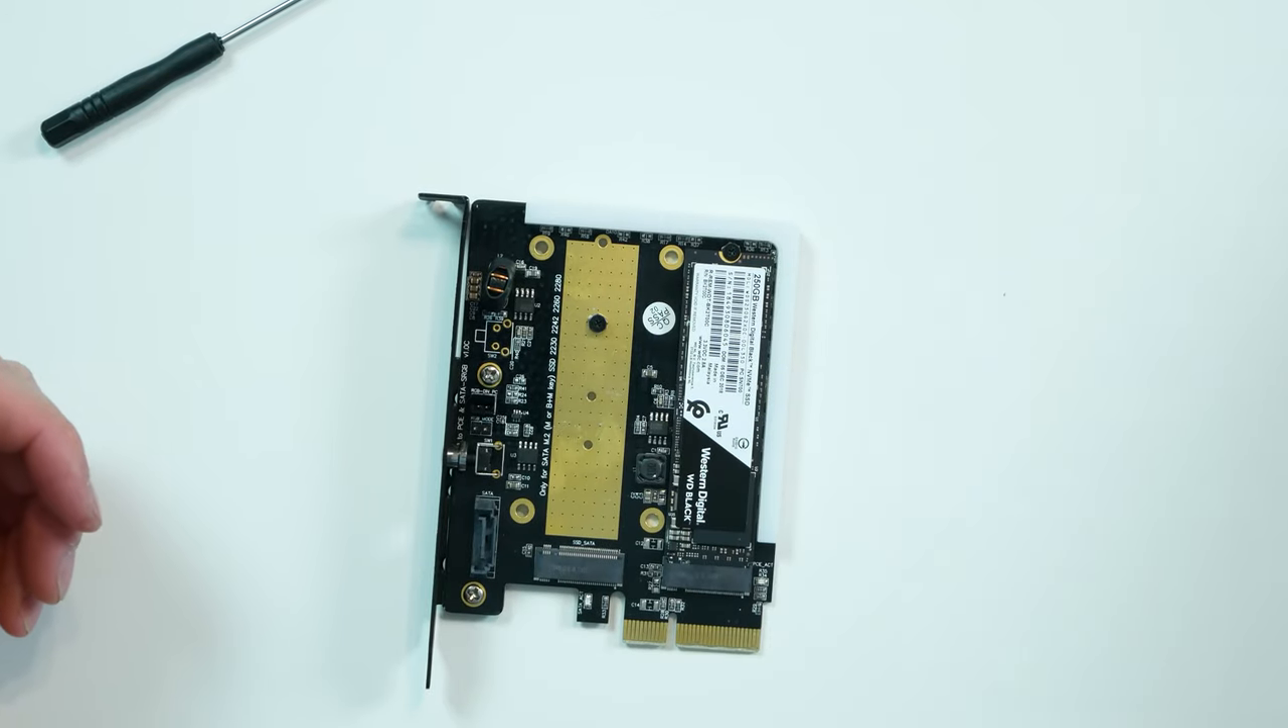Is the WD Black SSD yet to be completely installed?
No.